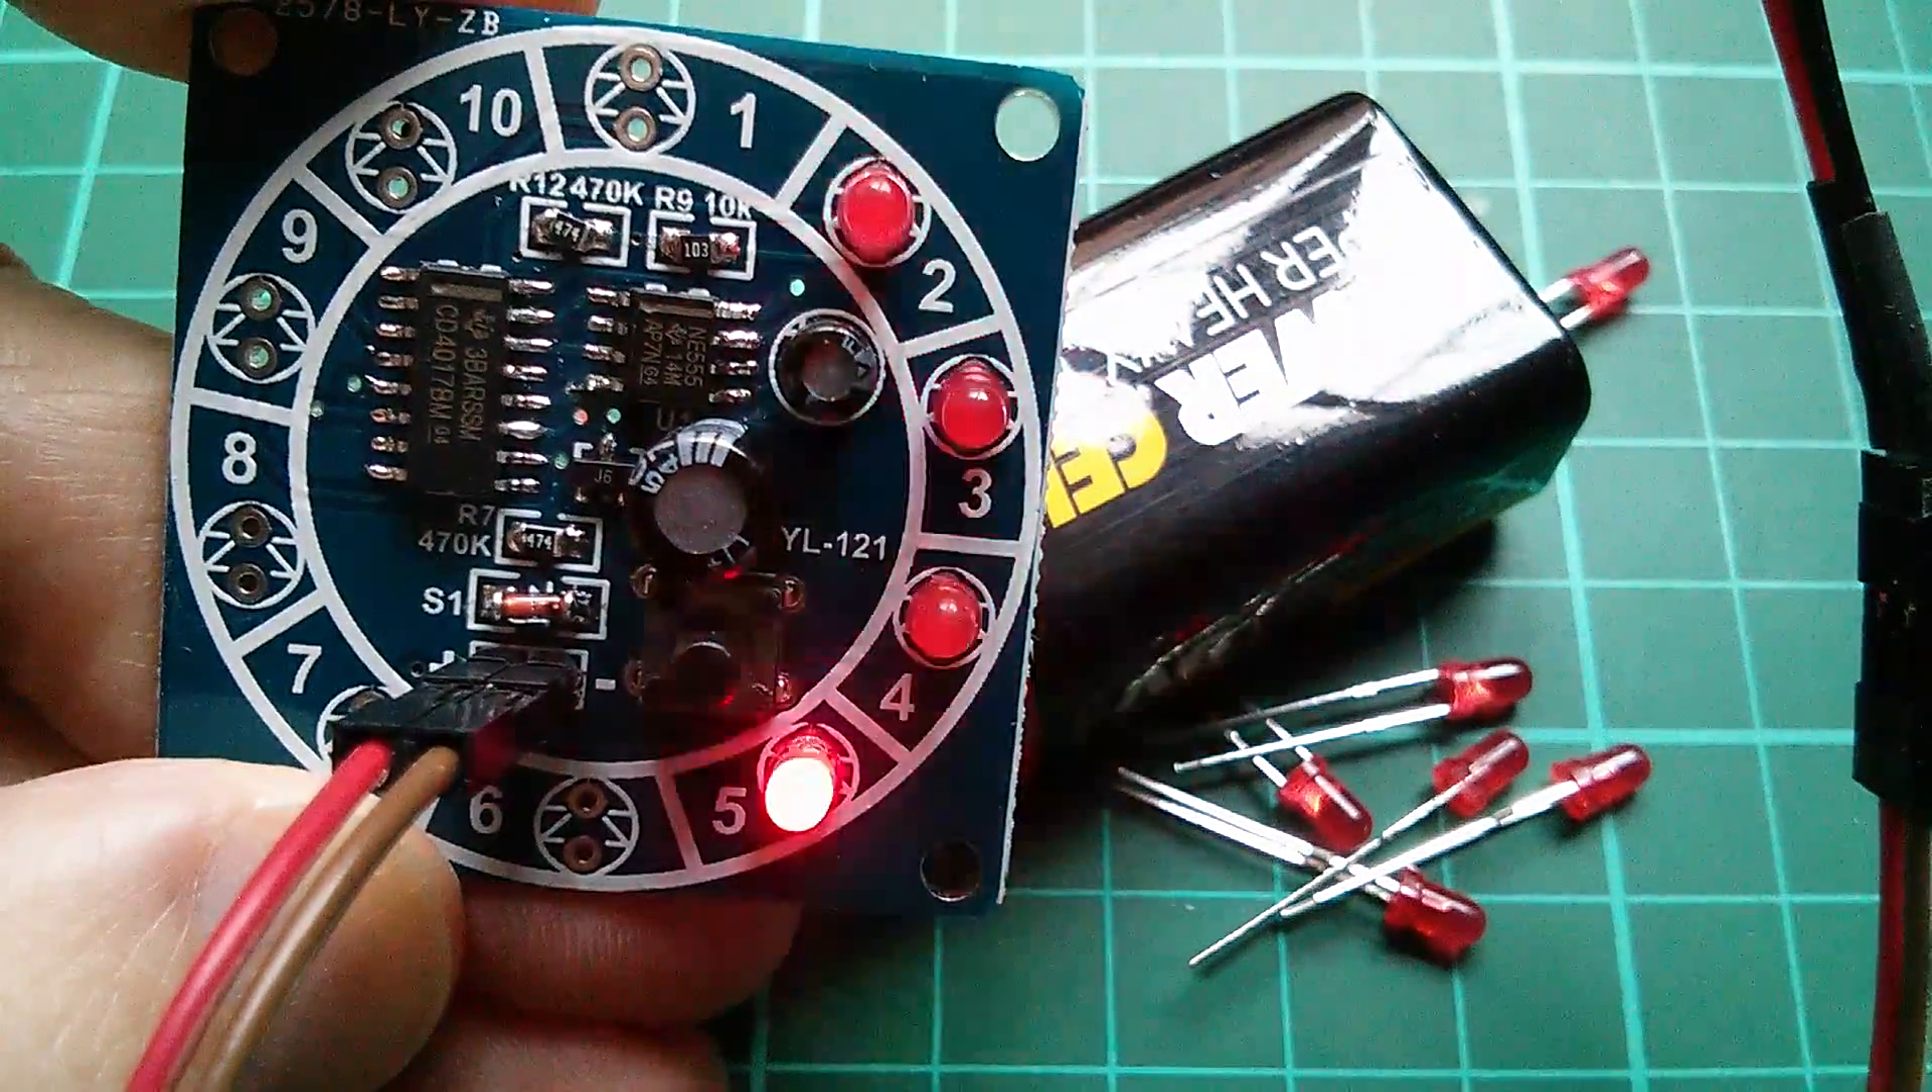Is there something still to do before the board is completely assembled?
Yes.